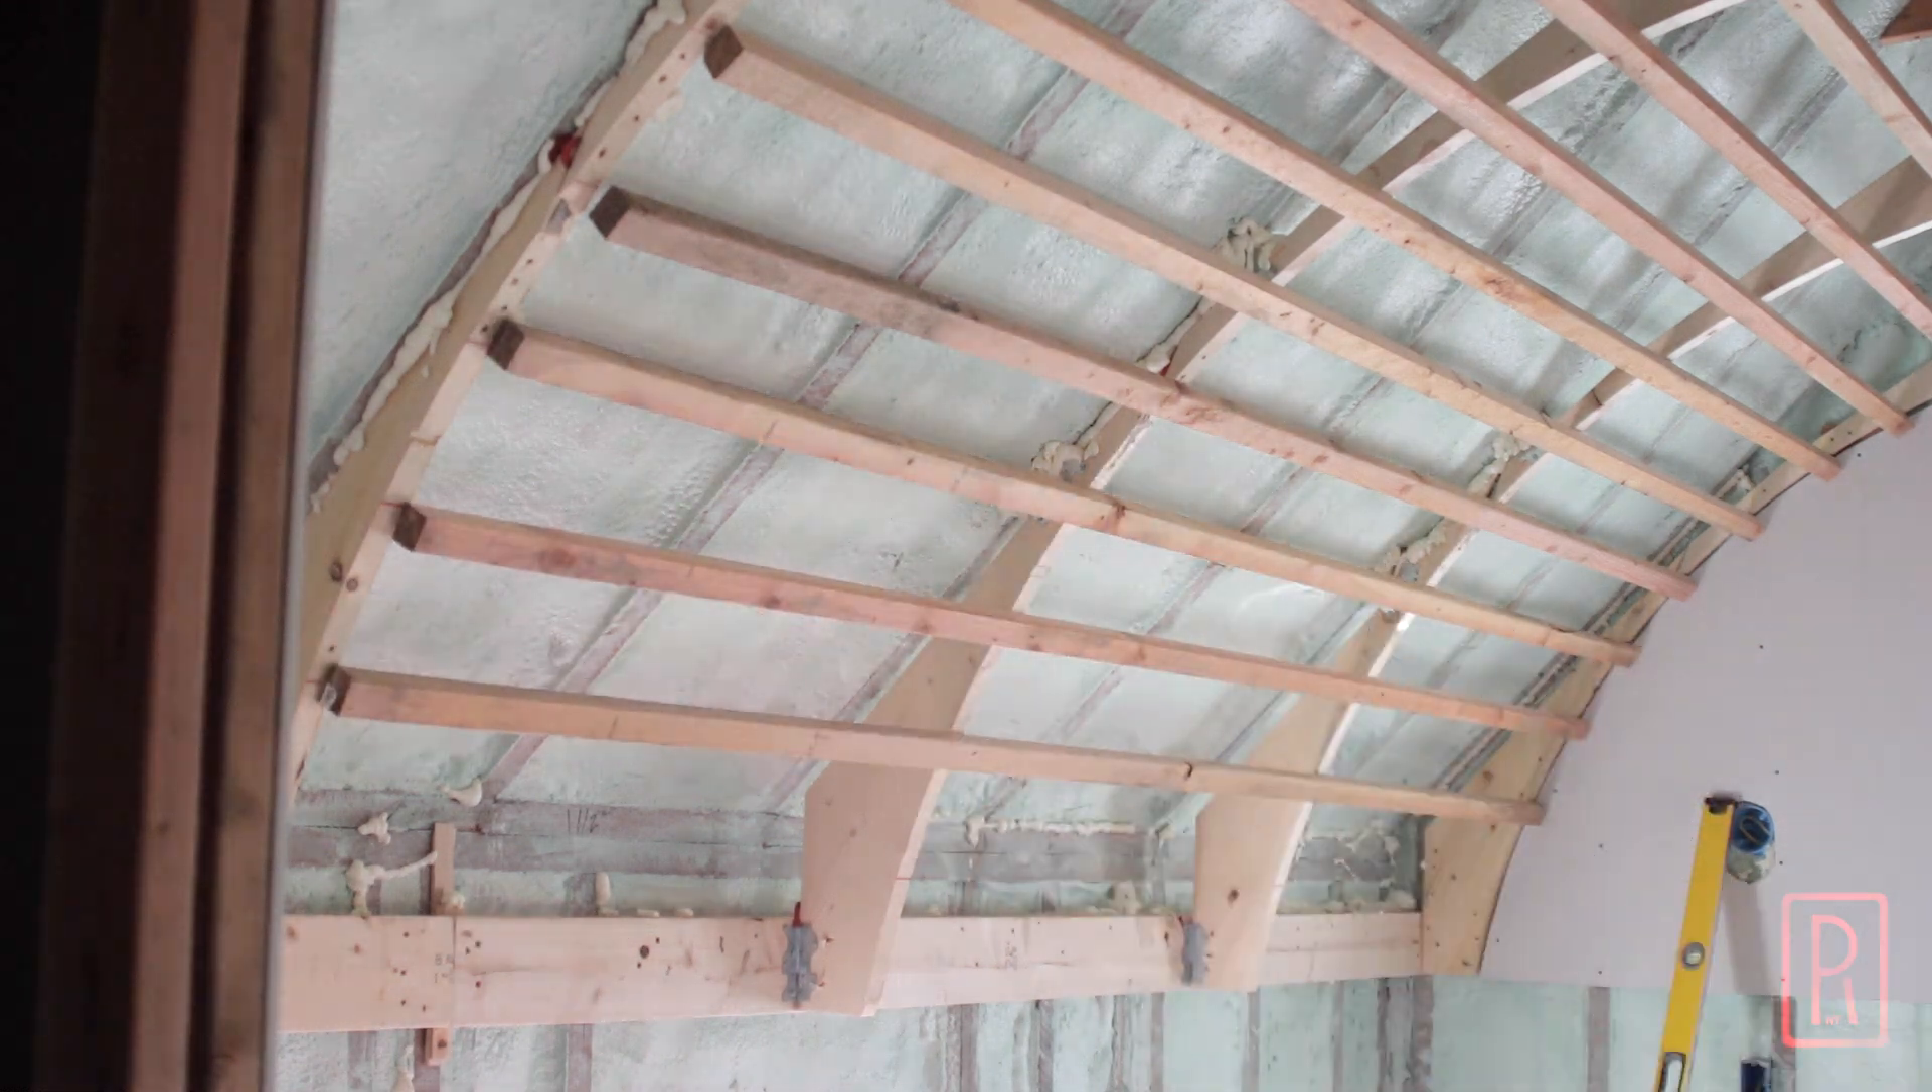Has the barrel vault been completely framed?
Yes.